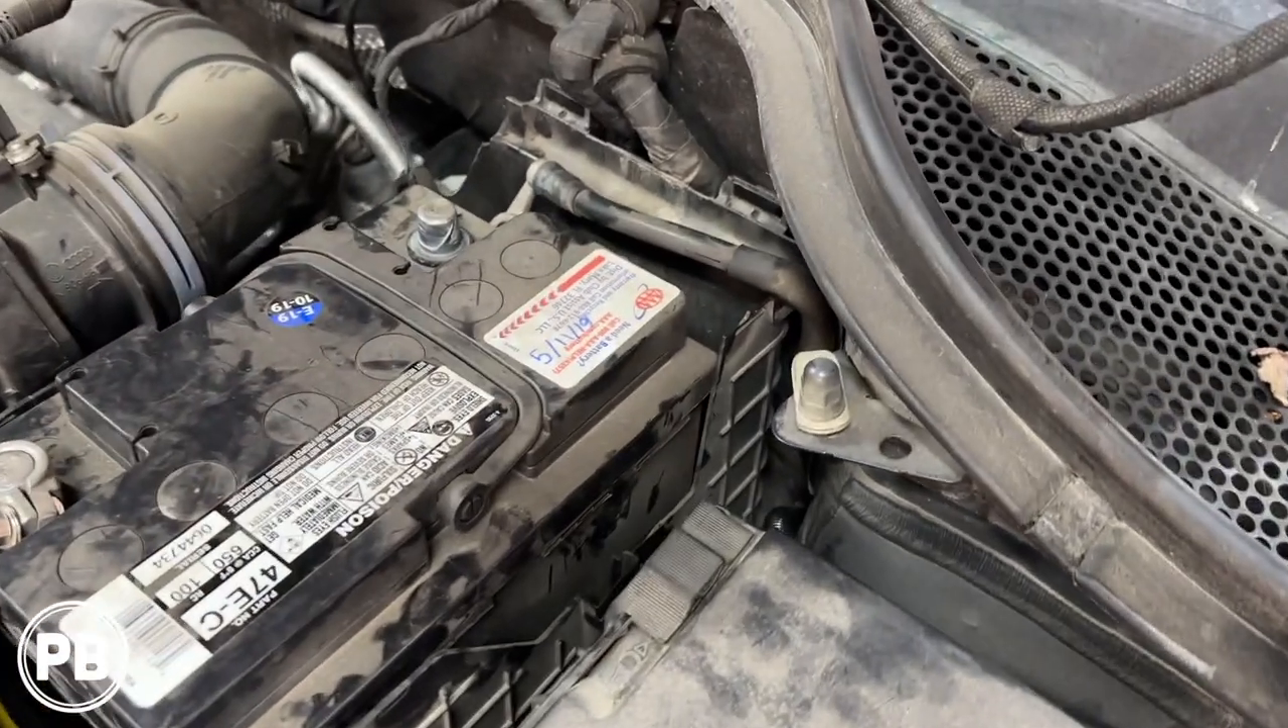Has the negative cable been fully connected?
No.